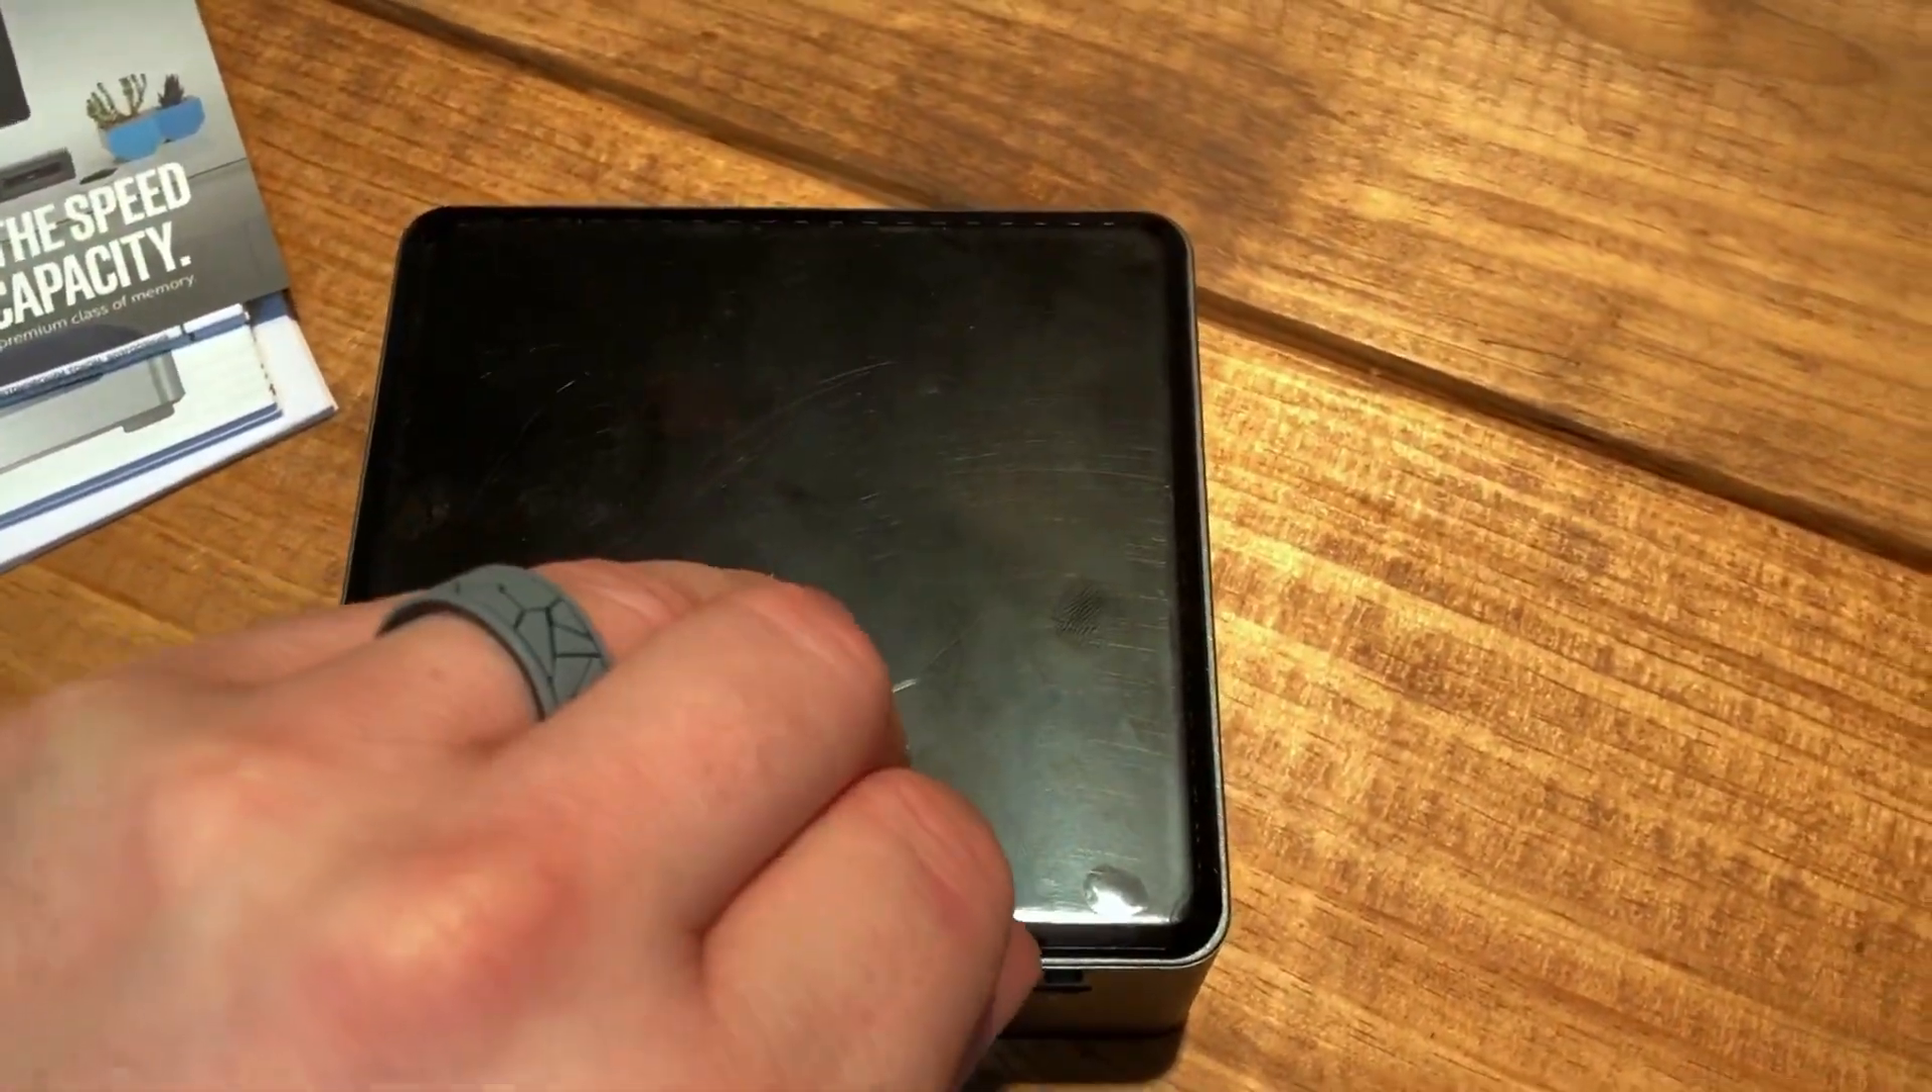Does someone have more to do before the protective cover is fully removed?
Yes.